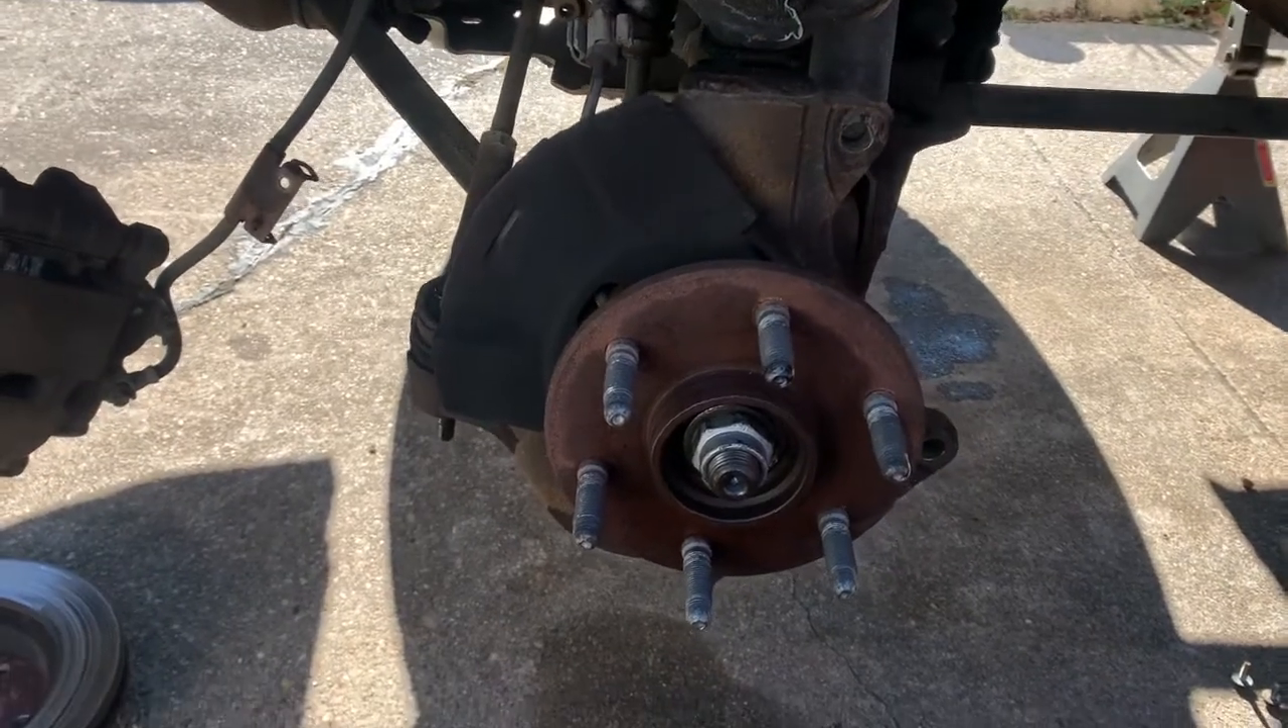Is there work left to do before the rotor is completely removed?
No.